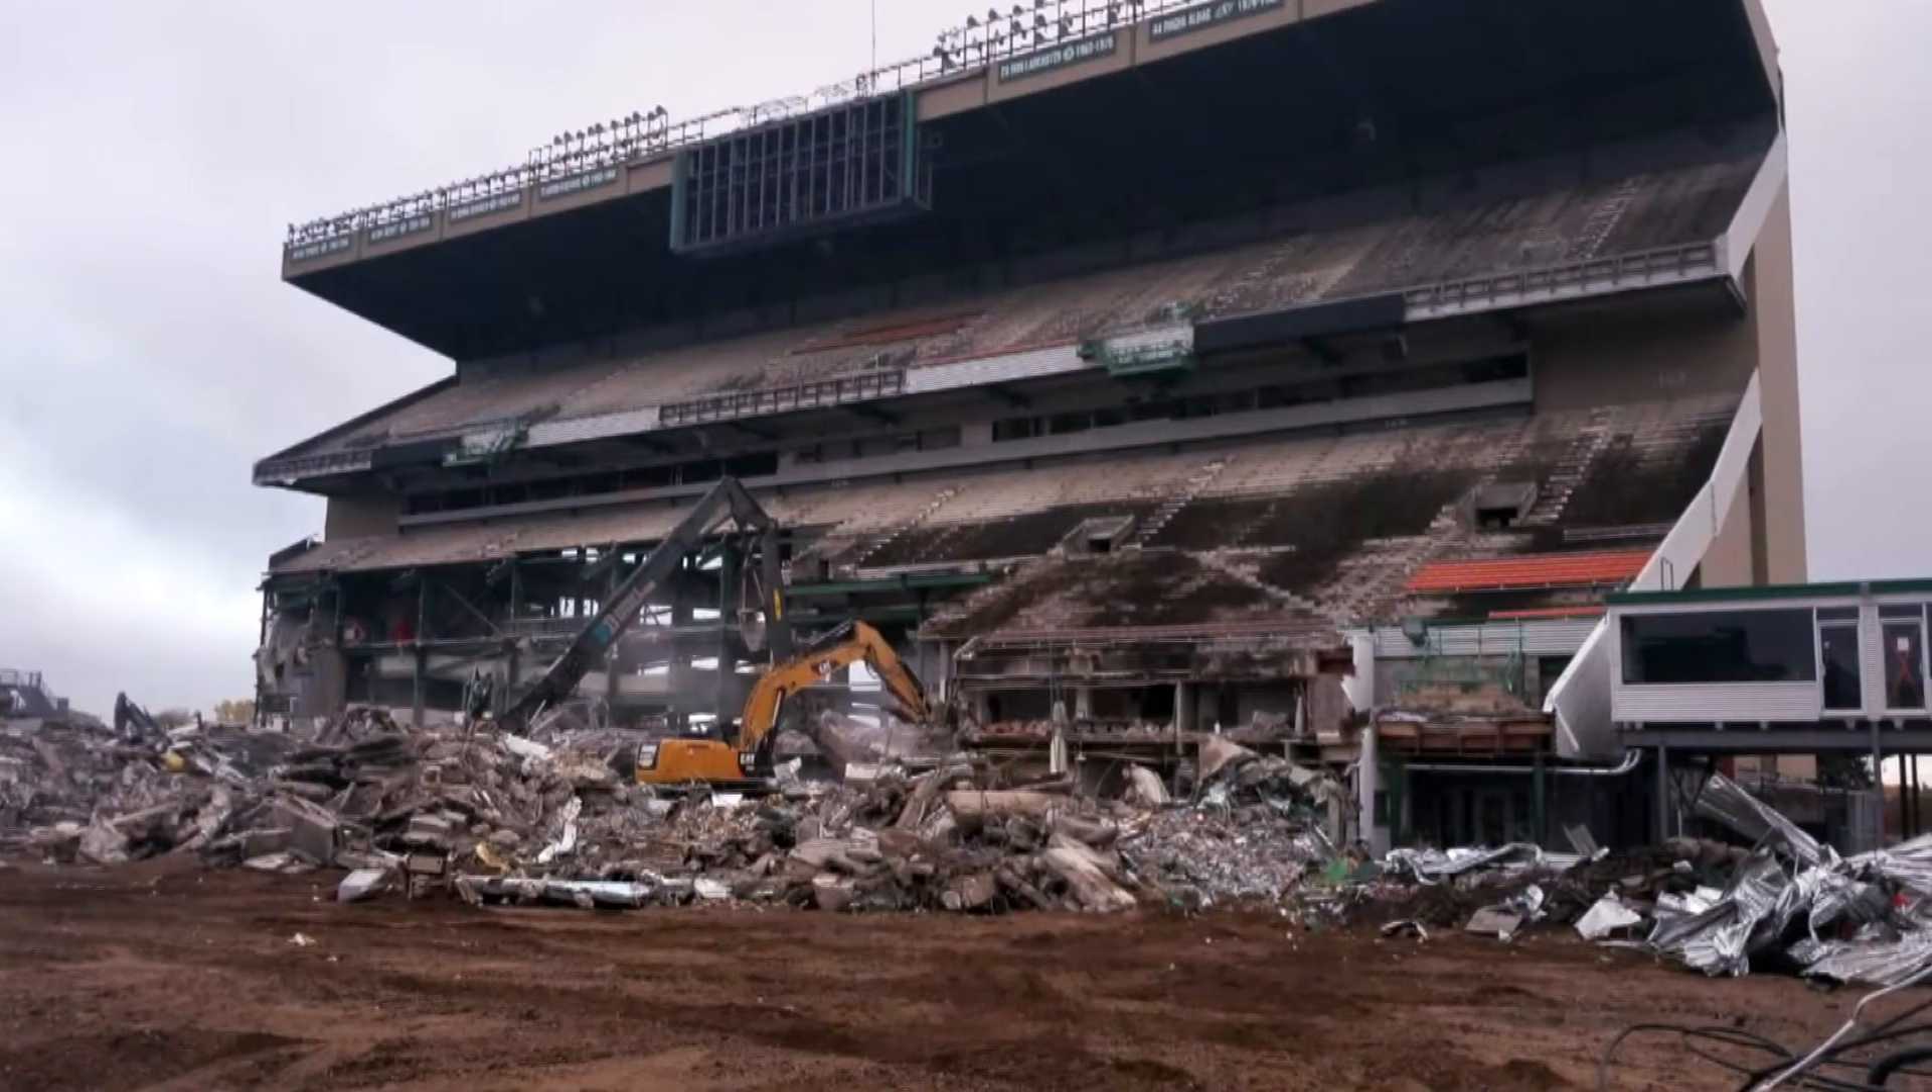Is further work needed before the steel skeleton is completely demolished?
Yes.